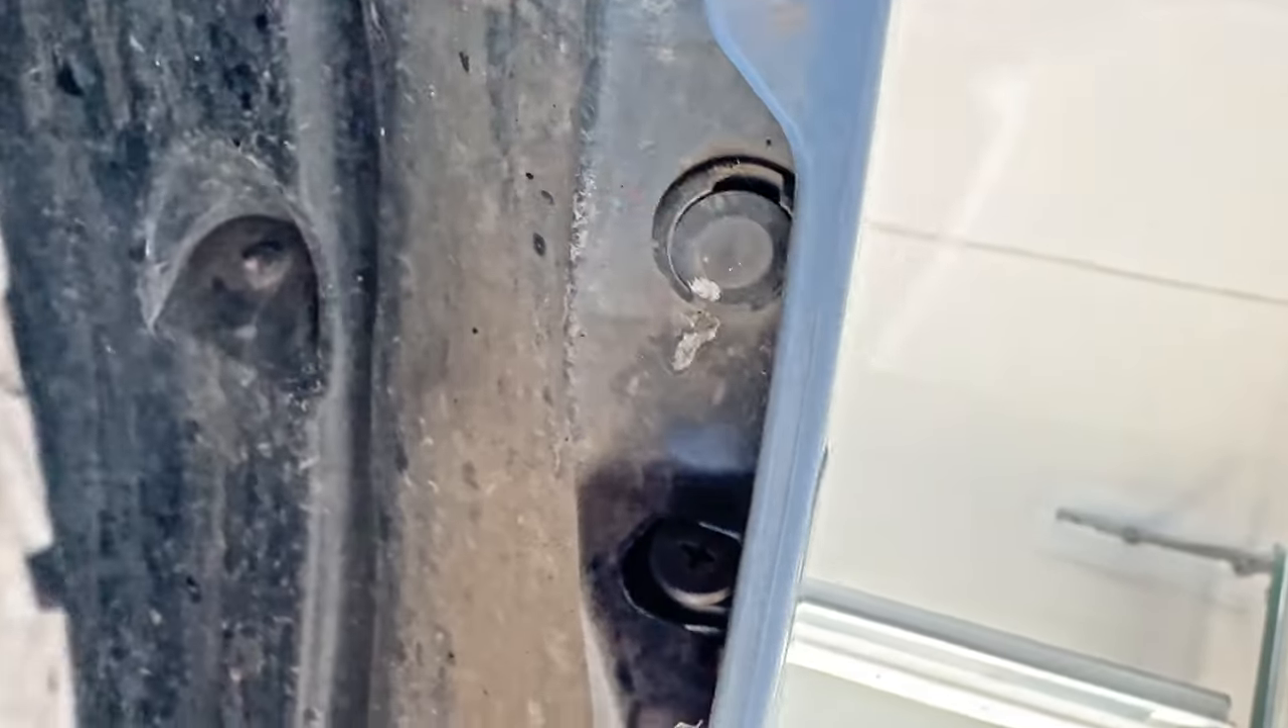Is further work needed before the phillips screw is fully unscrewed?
Yes.